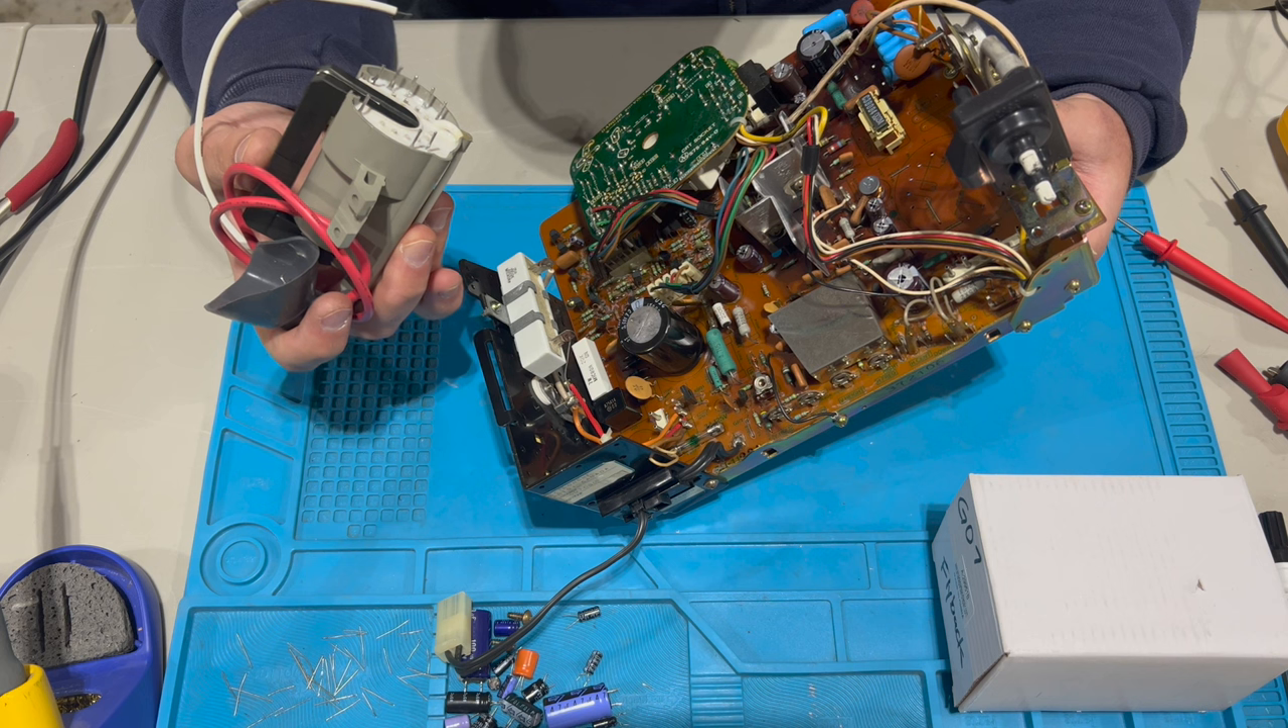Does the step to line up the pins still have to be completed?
Yes.